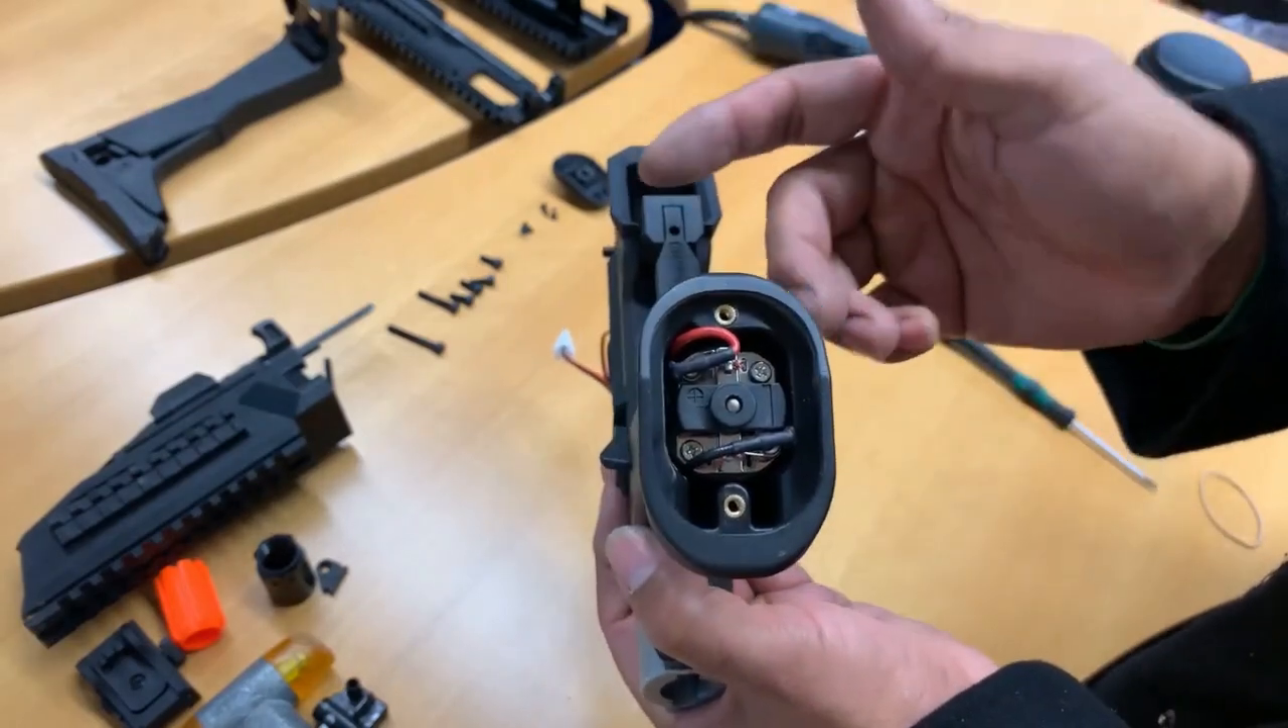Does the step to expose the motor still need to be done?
No.